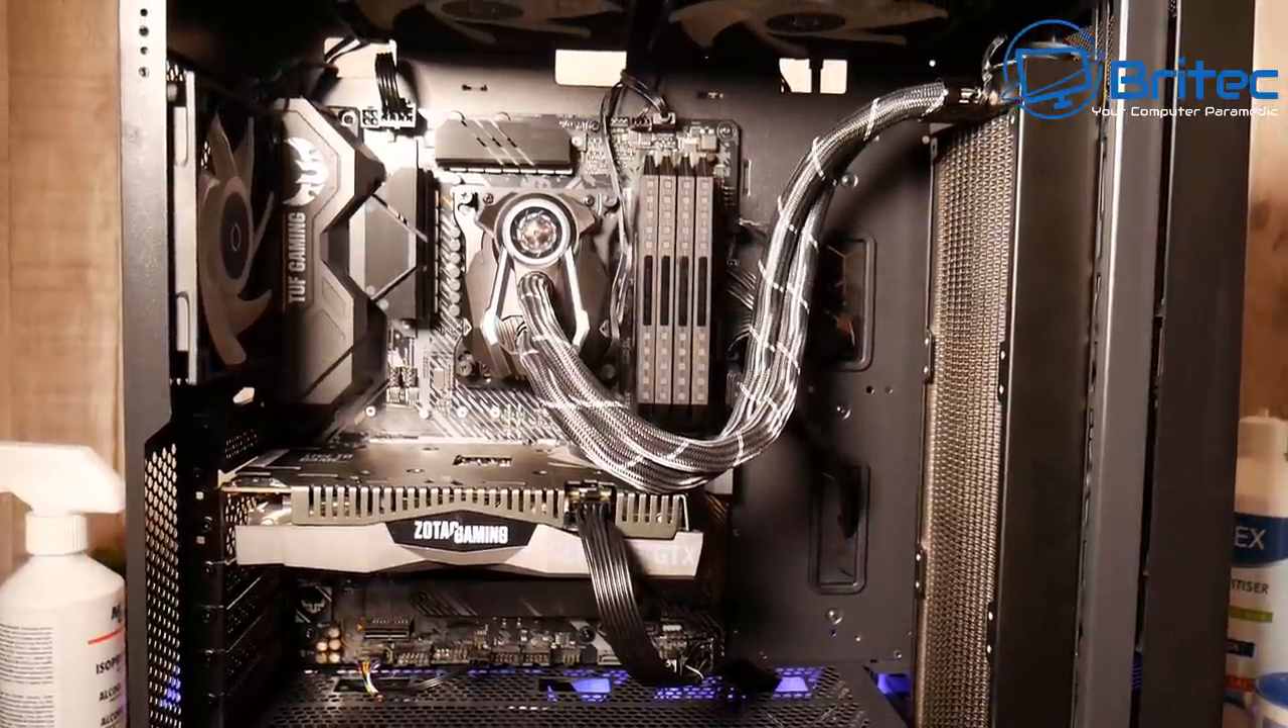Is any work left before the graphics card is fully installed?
No.